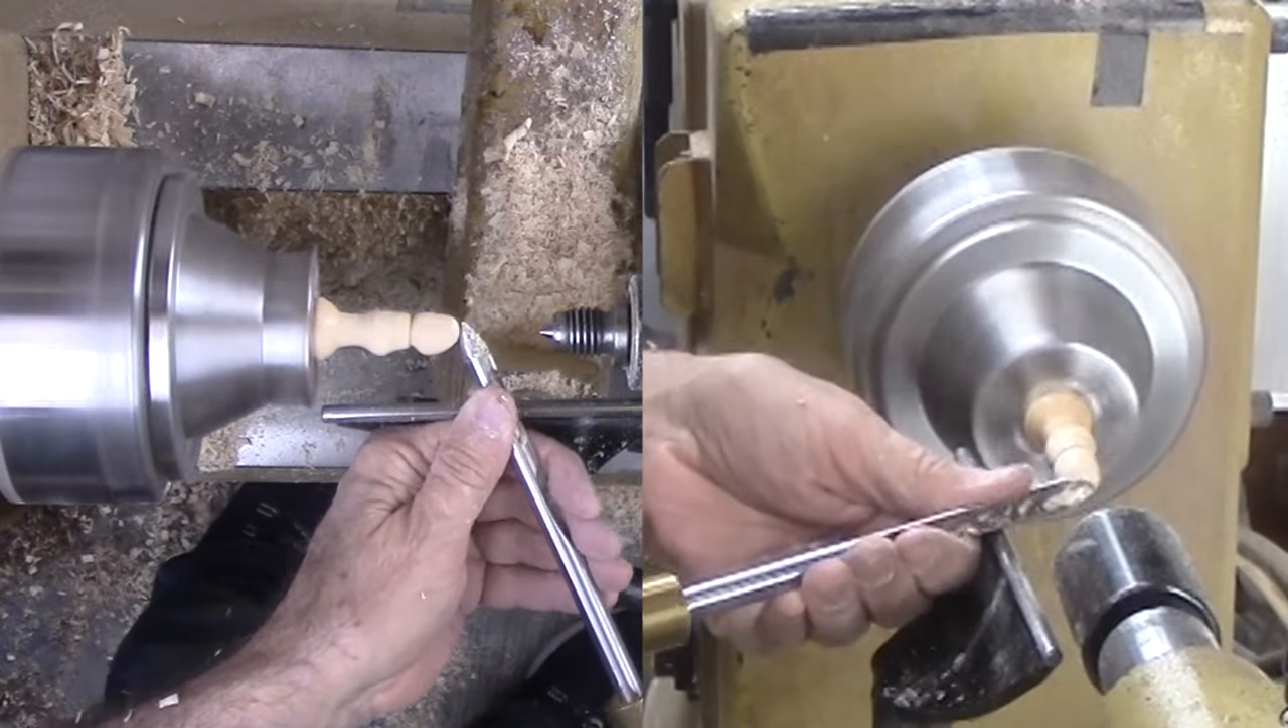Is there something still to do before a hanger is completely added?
Yes.